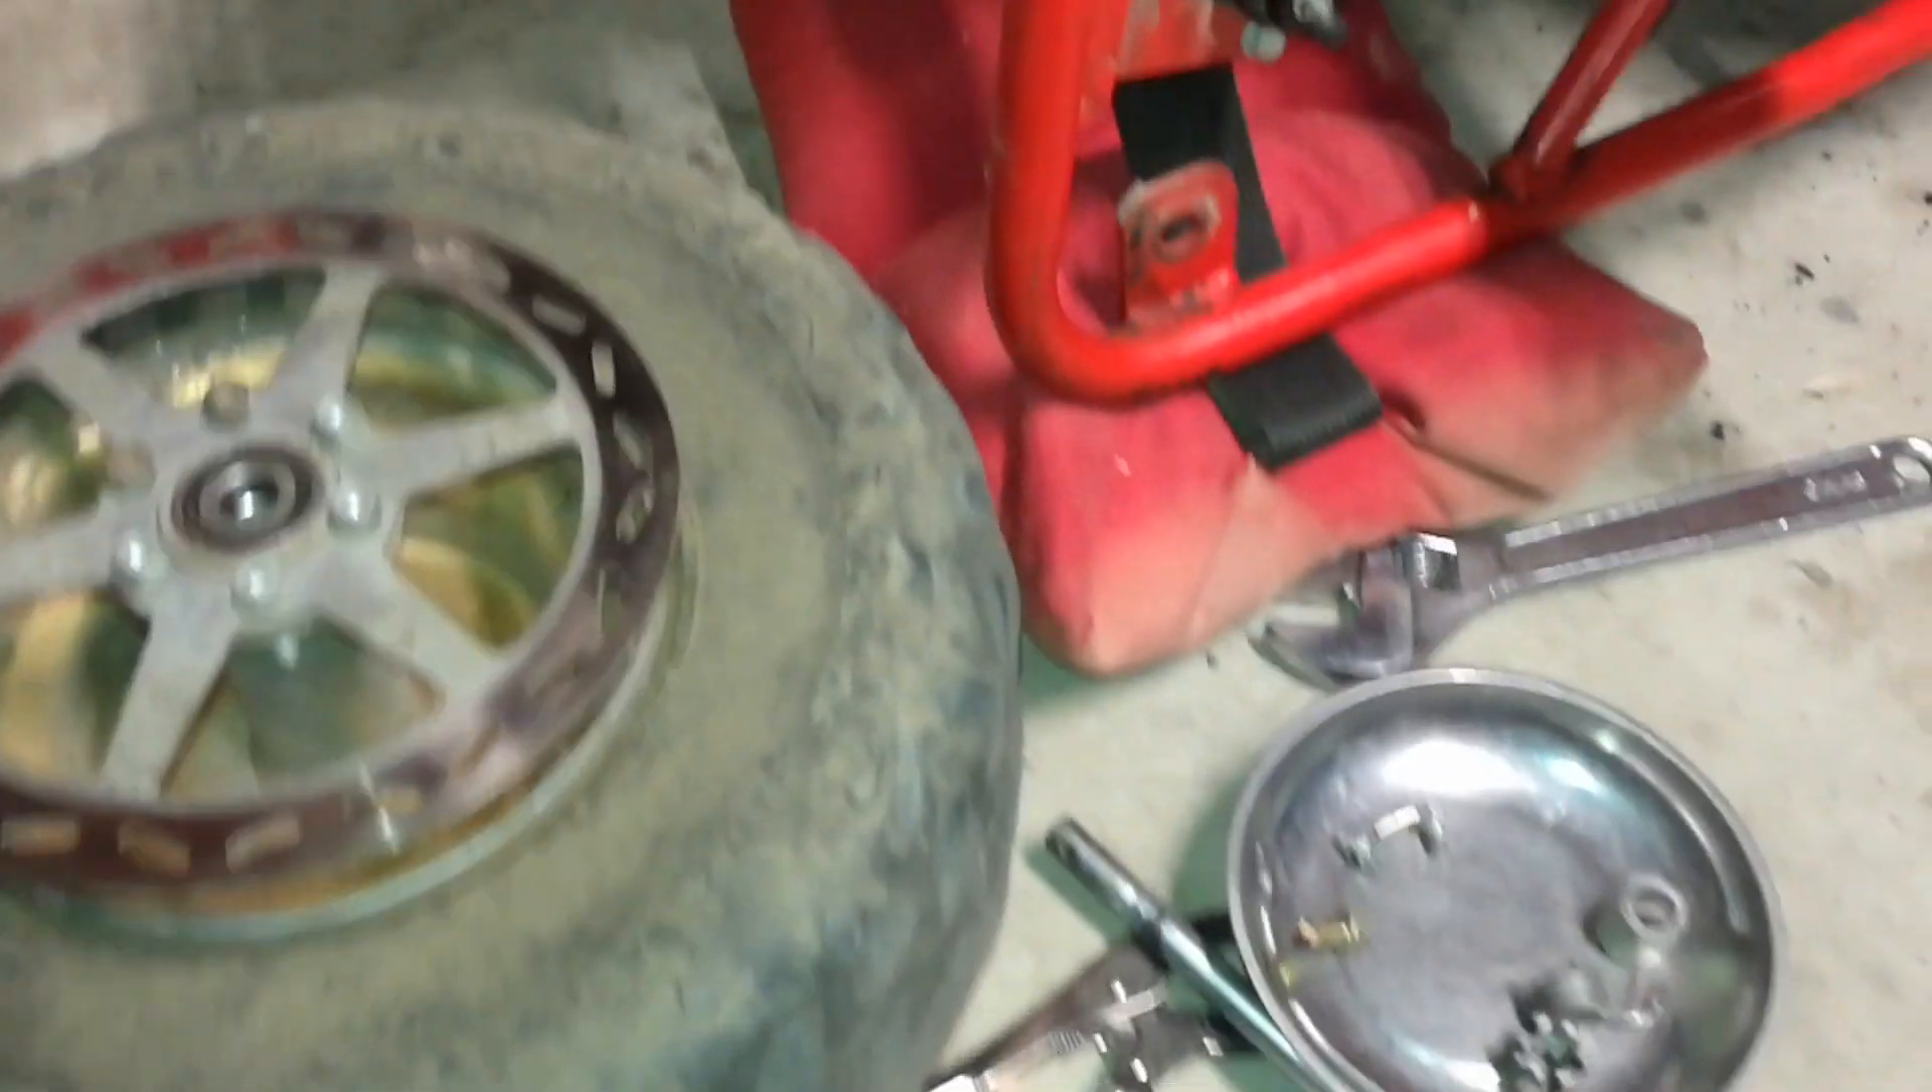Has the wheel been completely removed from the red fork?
Yes.